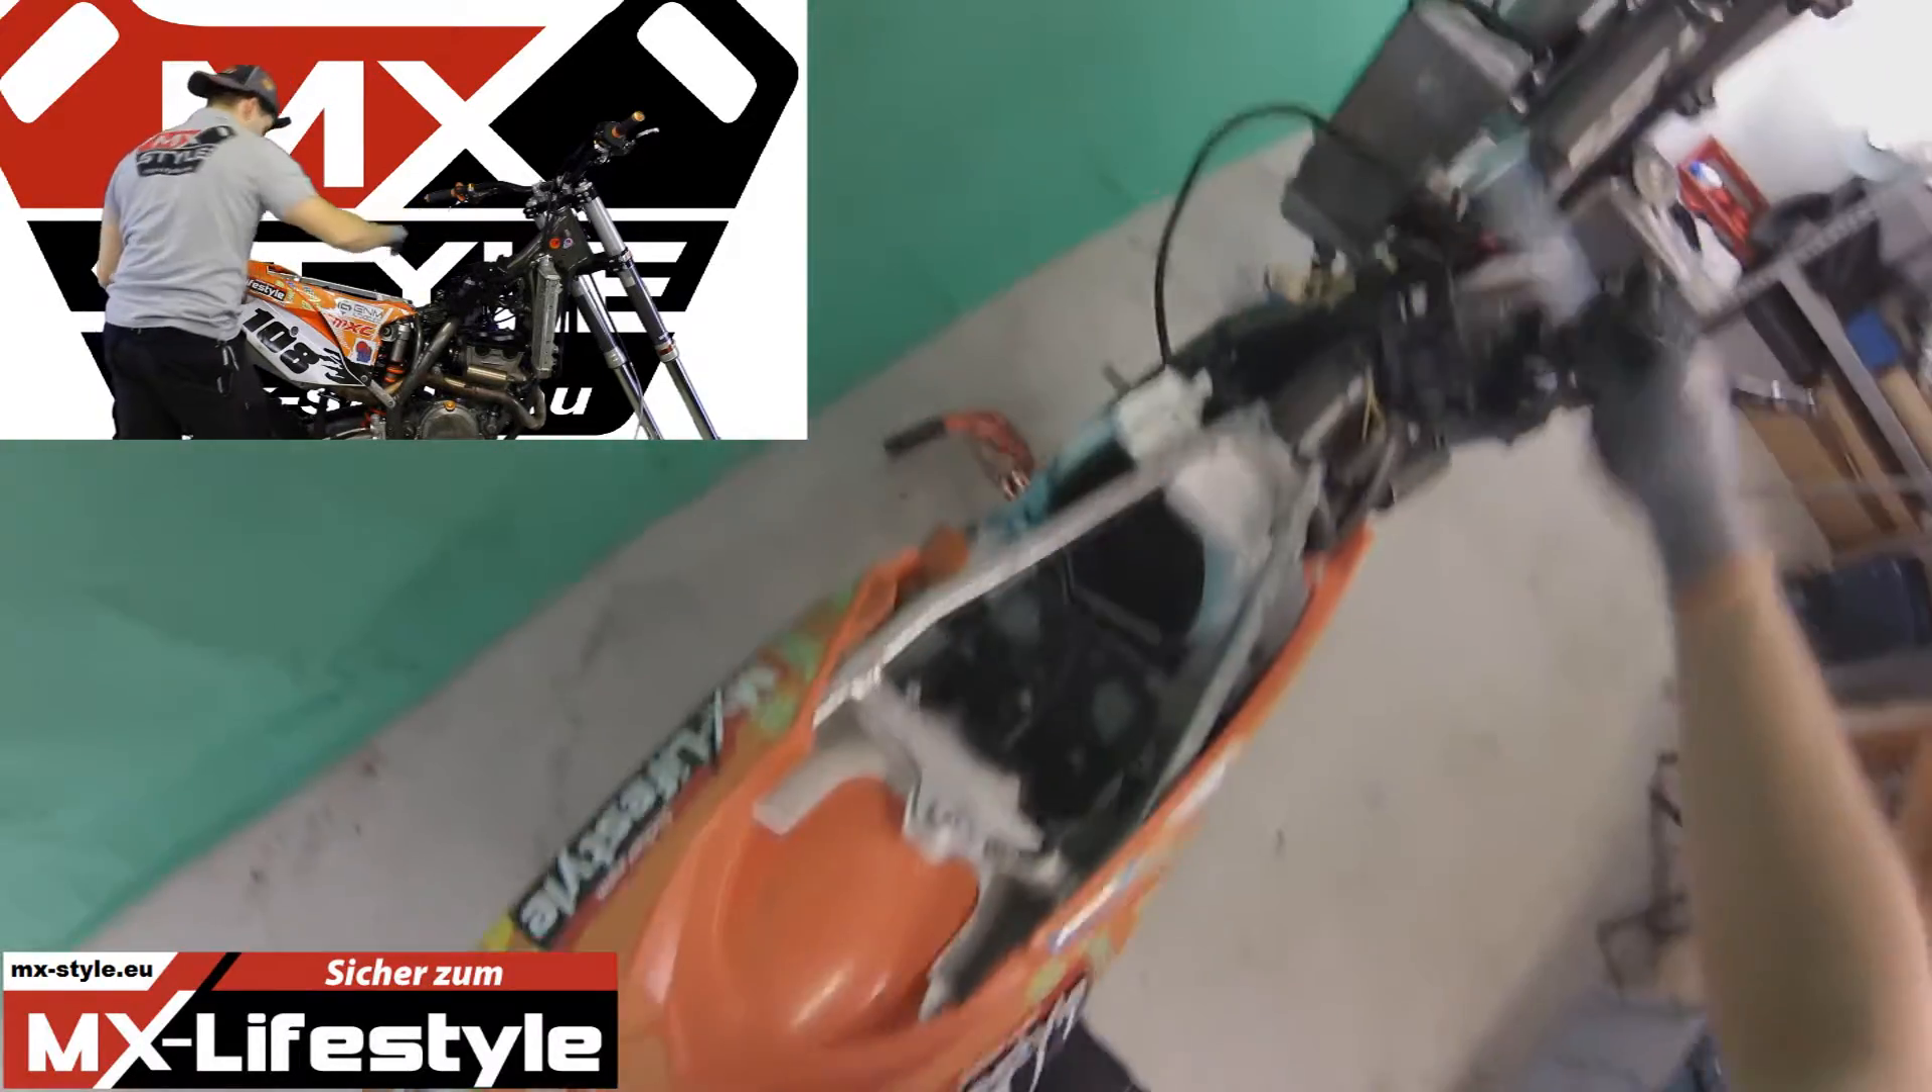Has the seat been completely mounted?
No.